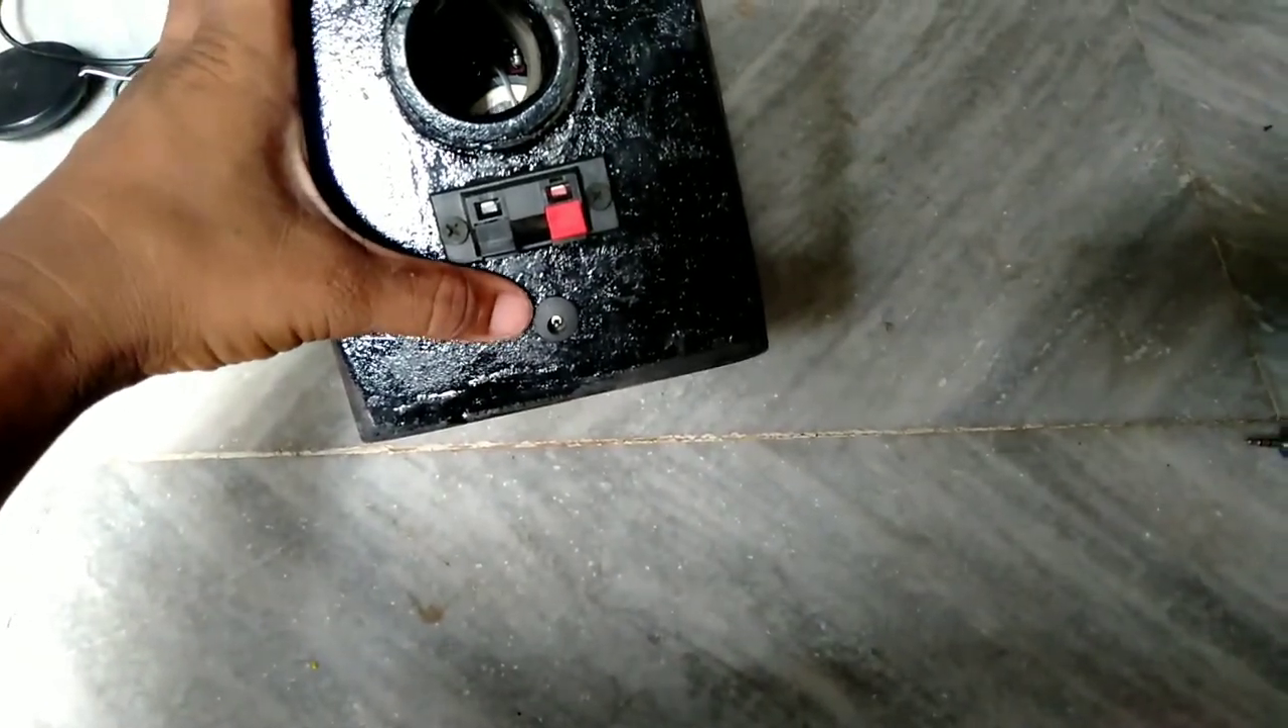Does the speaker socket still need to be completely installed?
No.